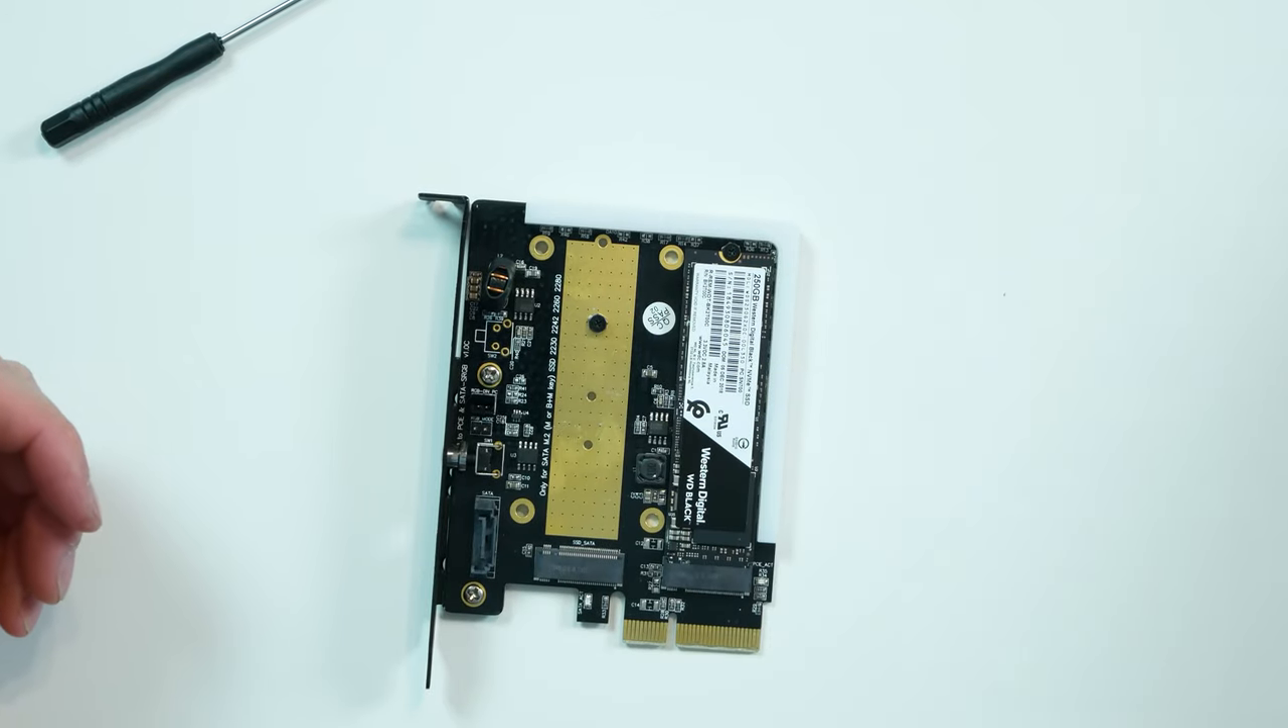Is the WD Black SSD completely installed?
Yes.